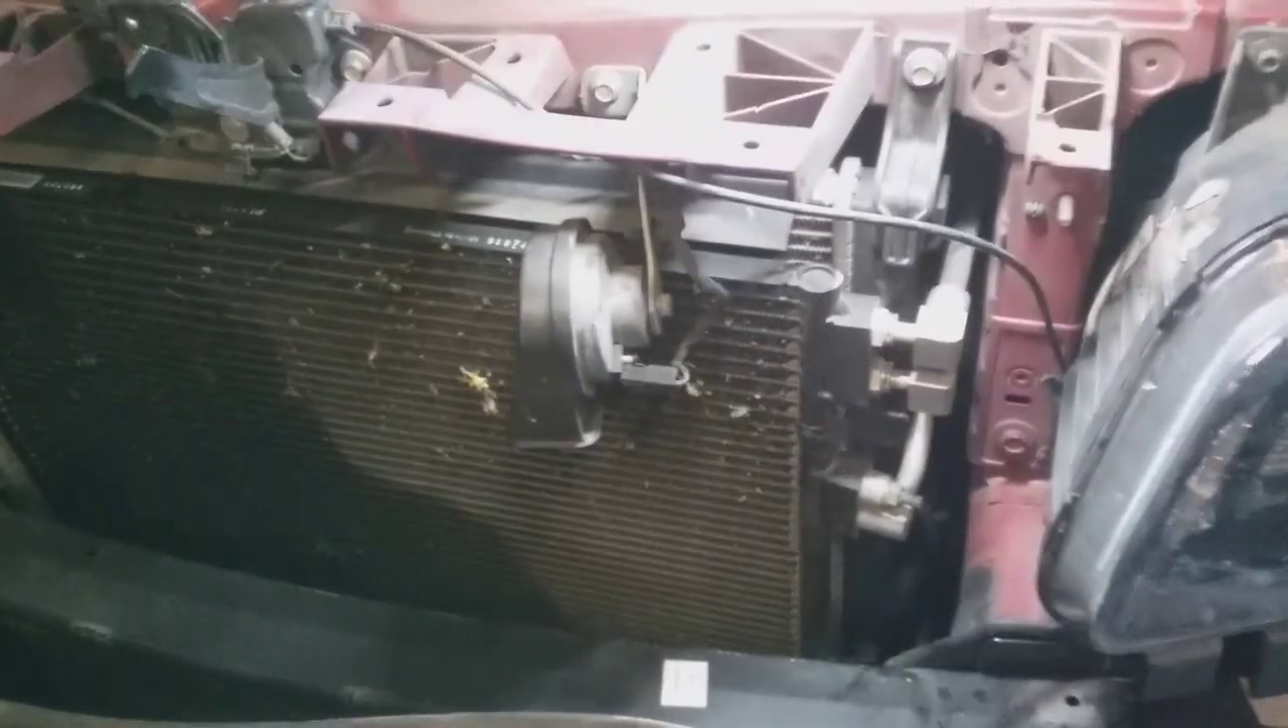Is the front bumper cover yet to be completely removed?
No.